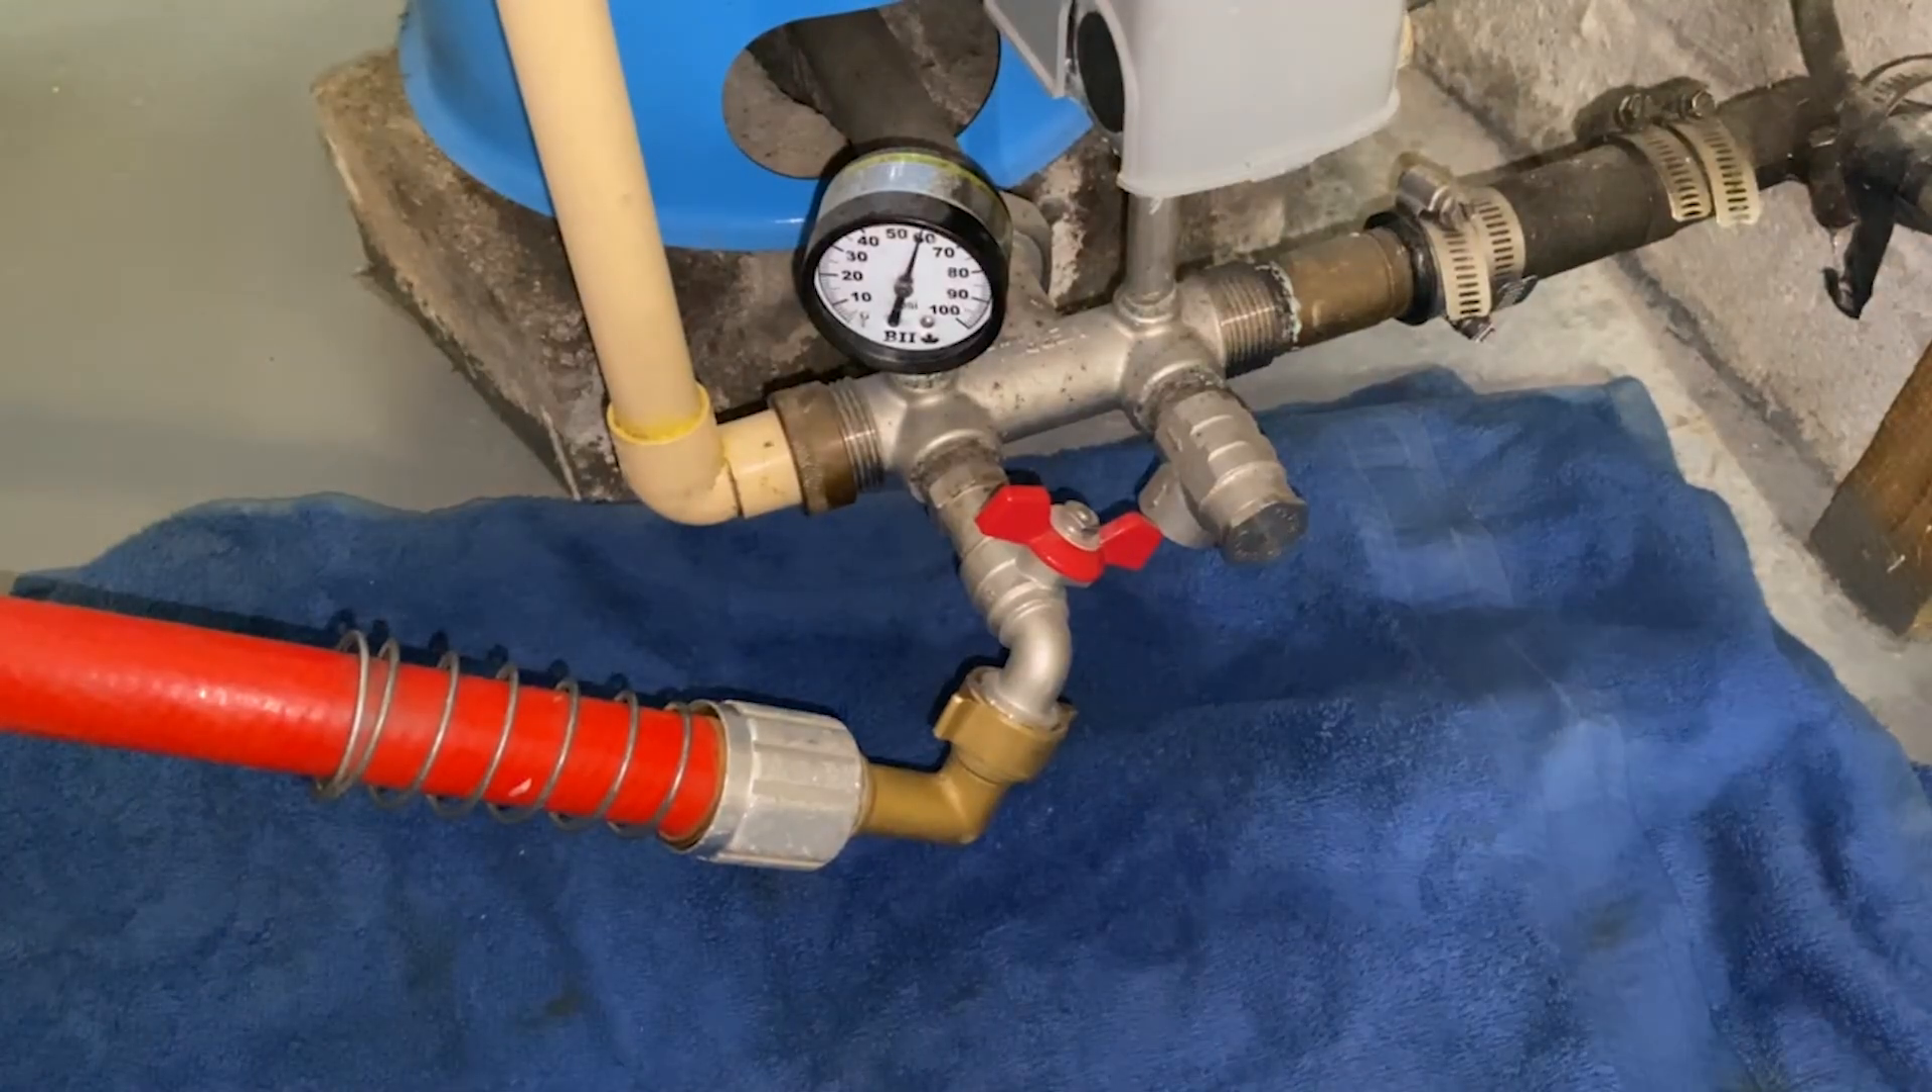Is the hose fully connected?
Yes.